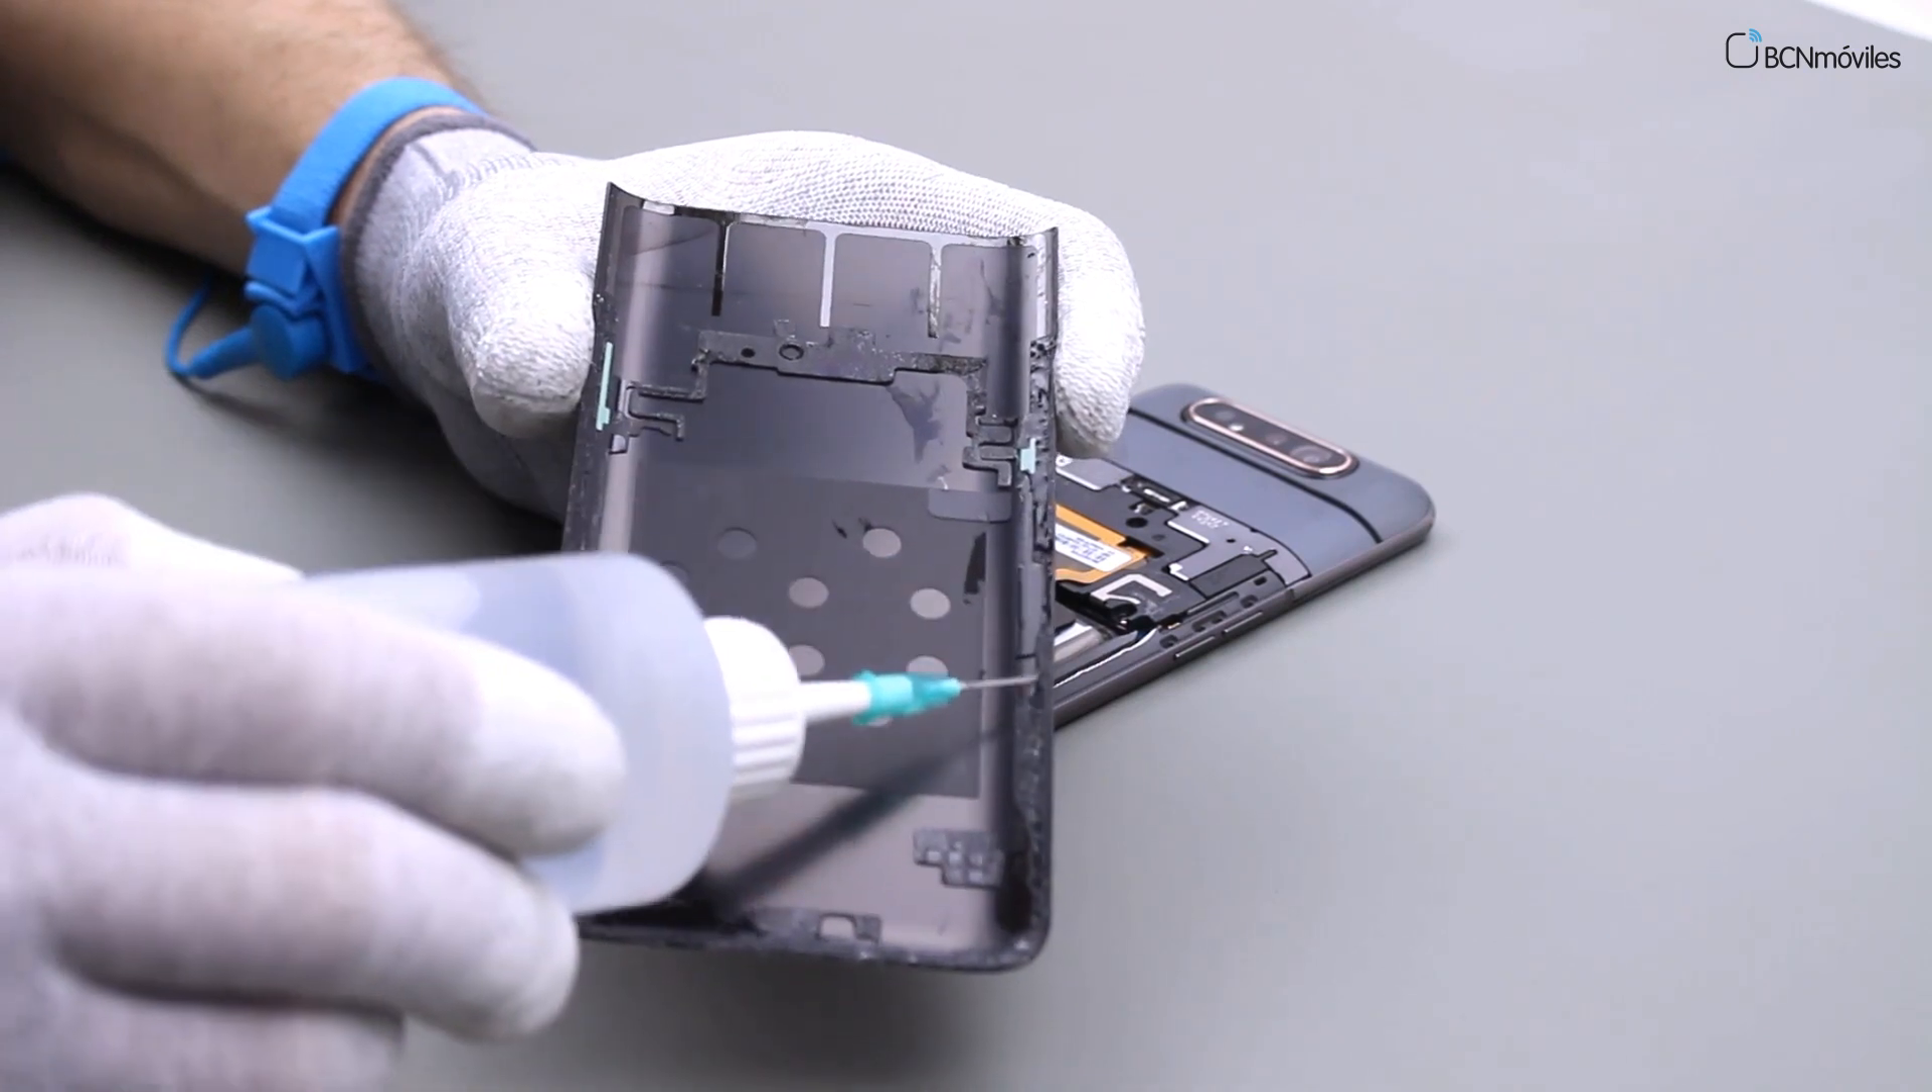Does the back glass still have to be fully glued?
Yes.